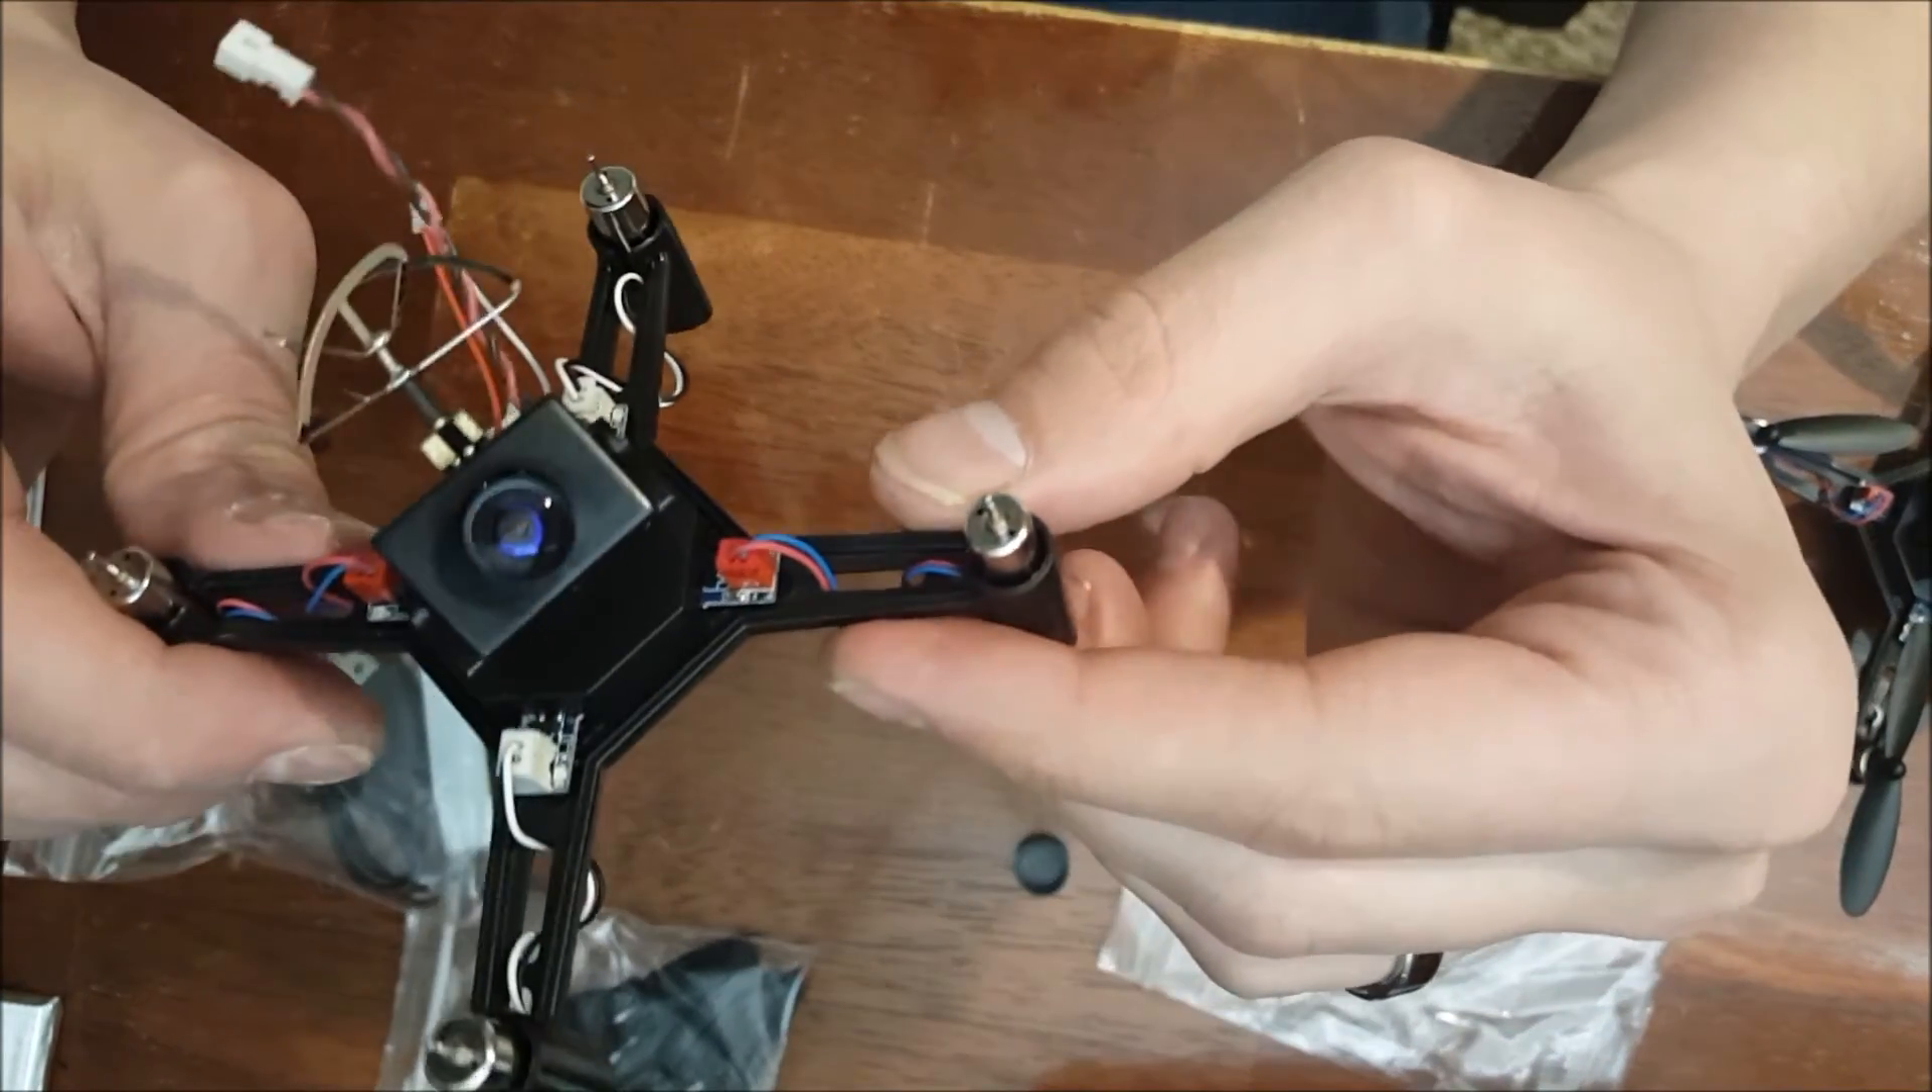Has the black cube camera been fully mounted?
Yes.